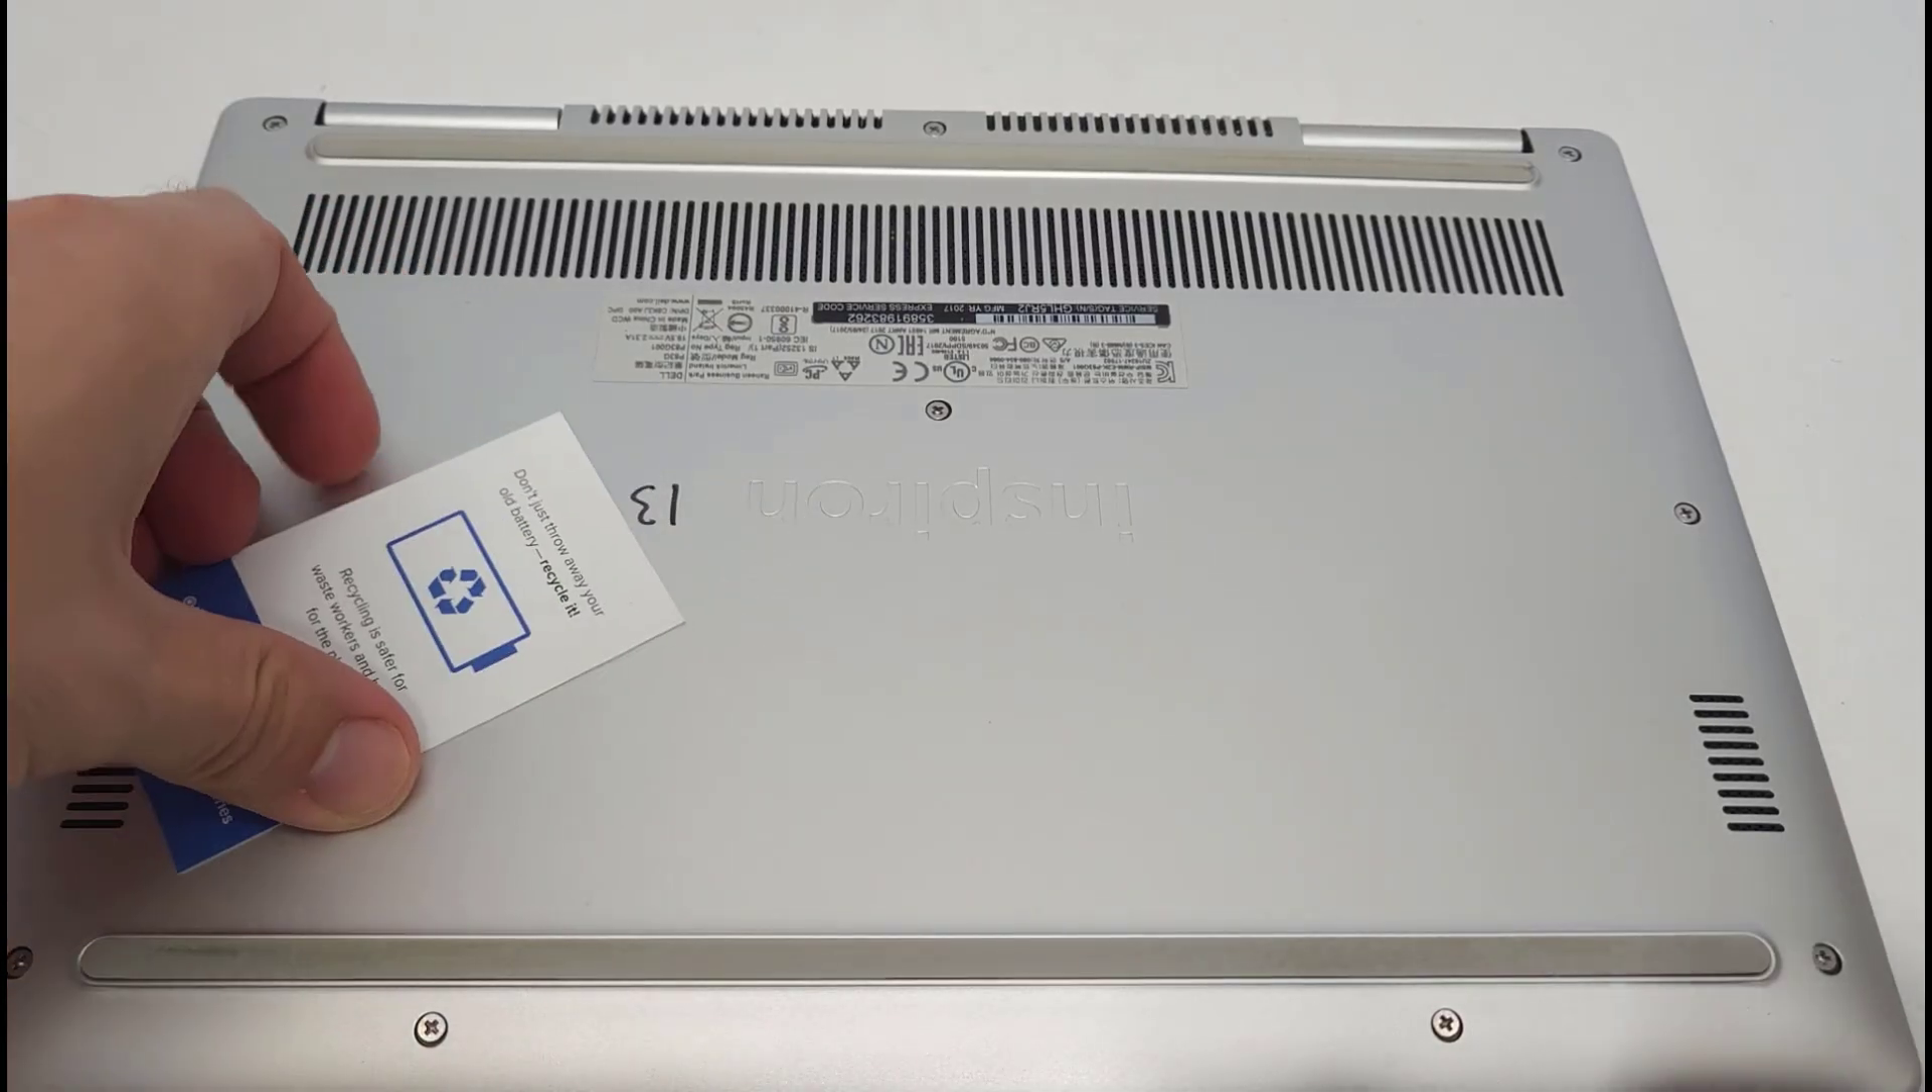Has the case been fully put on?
Yes.